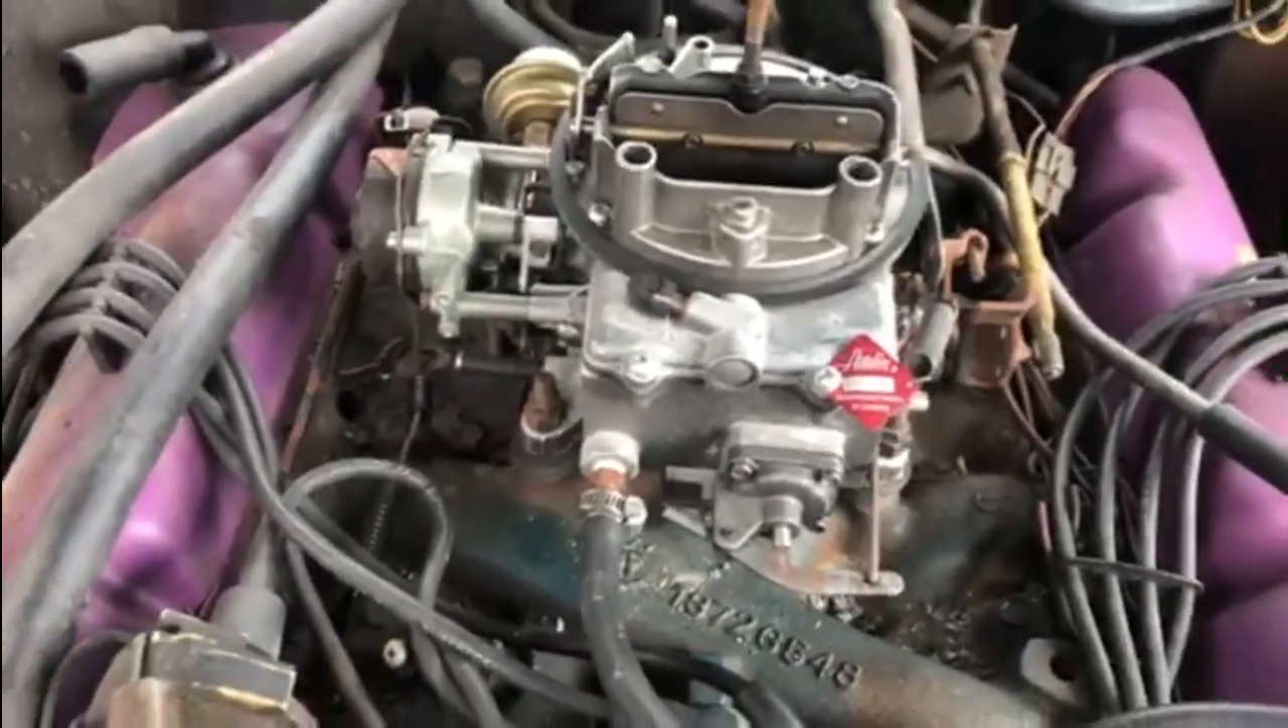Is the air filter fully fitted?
No.